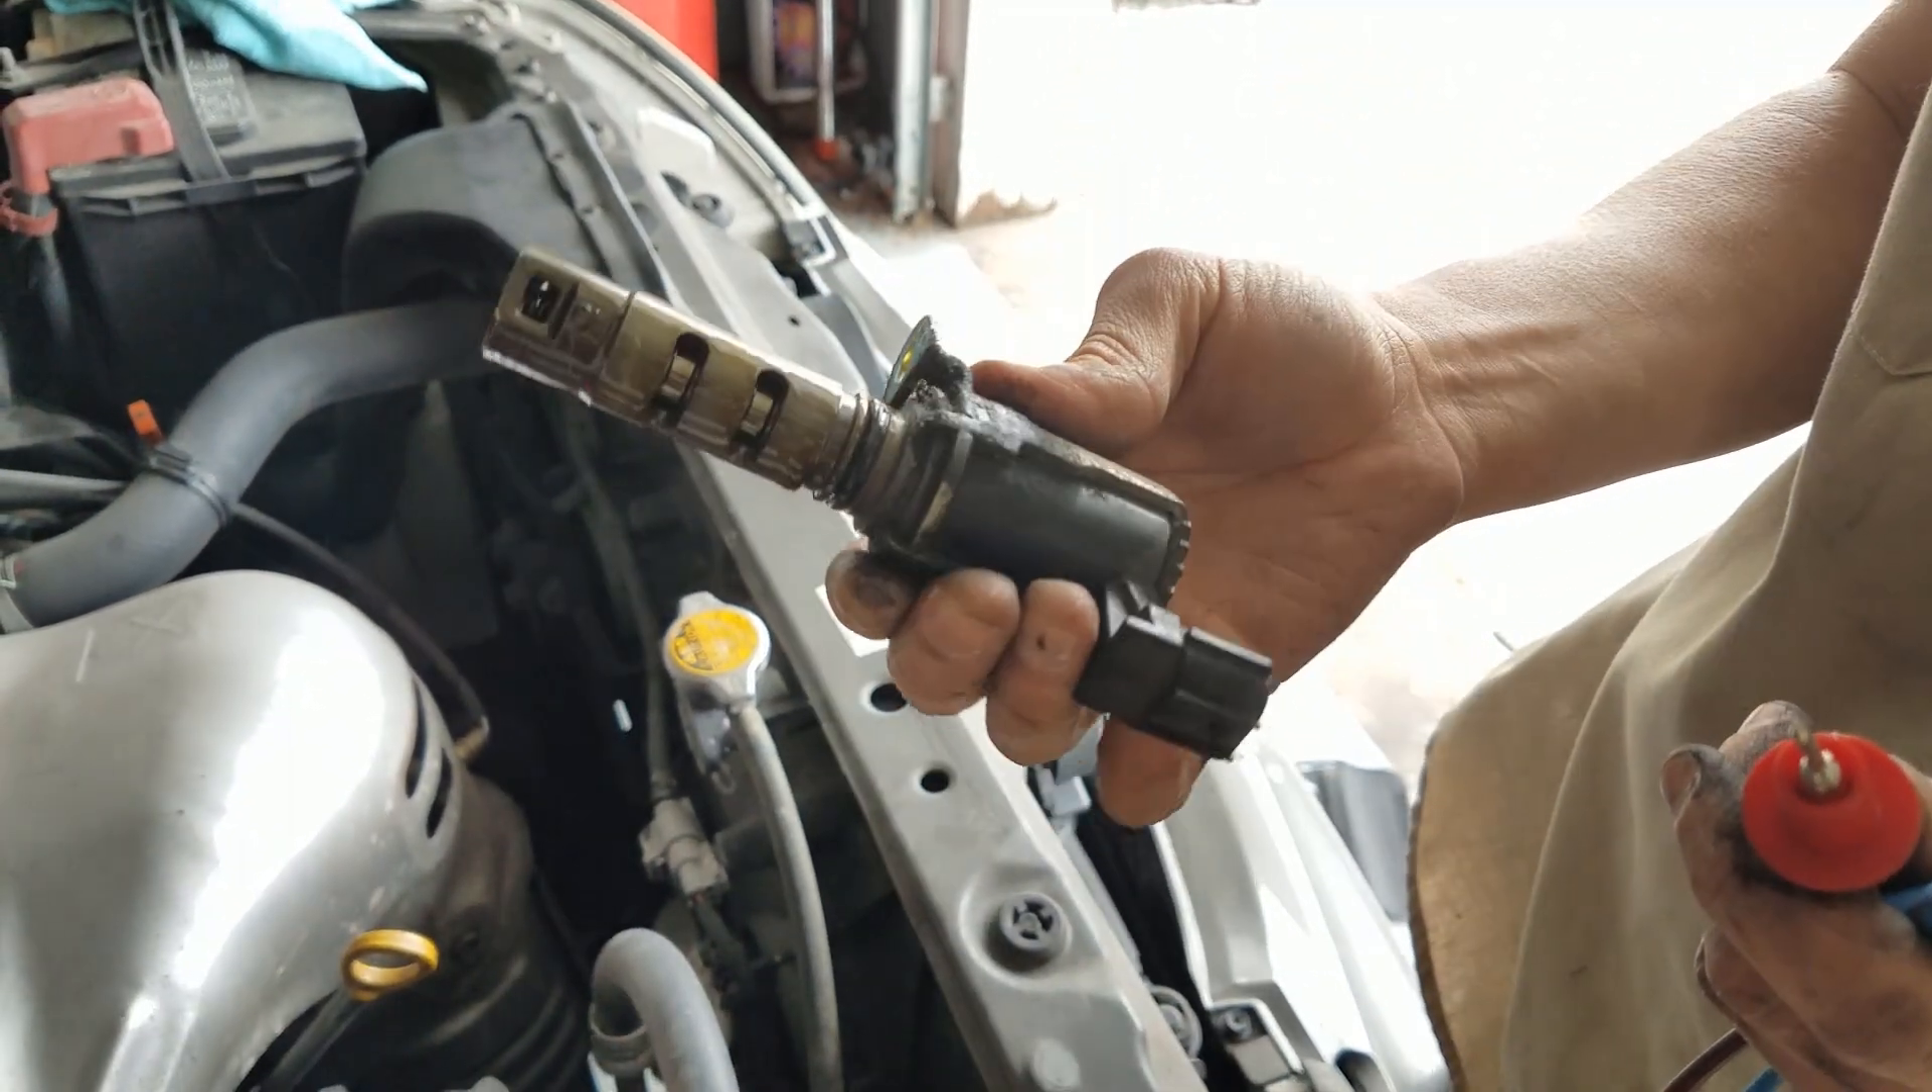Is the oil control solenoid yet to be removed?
No.